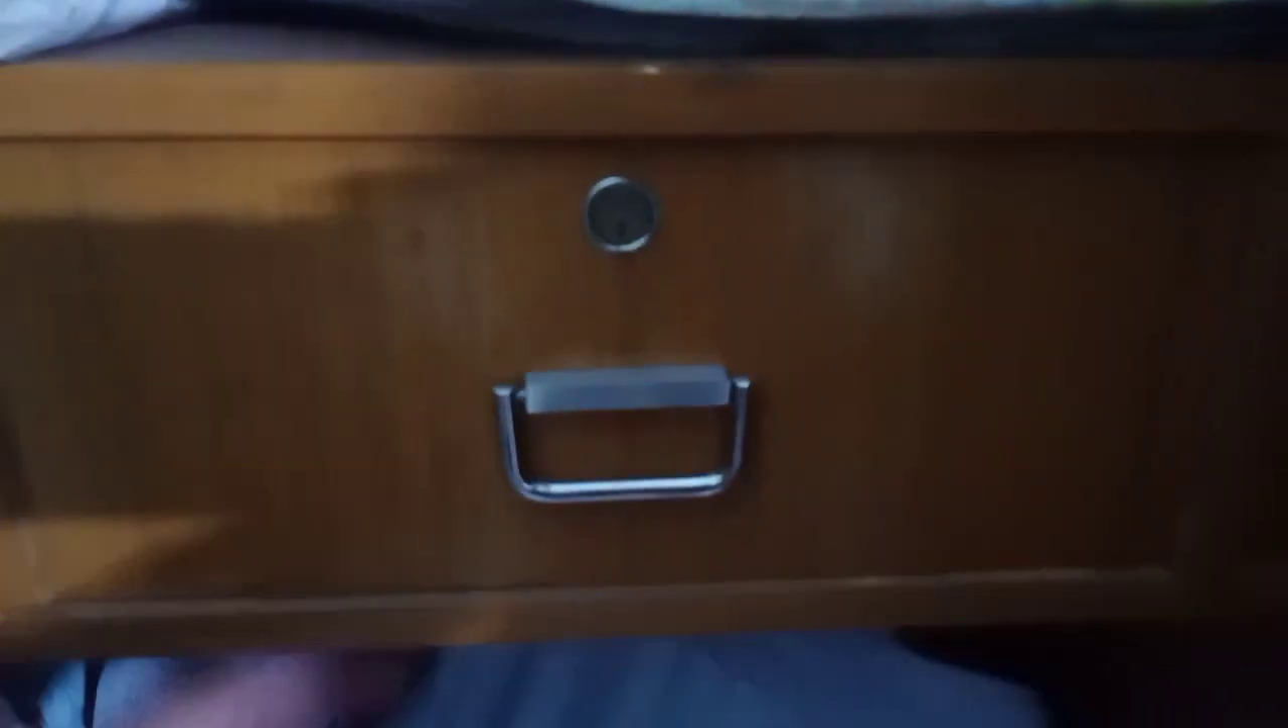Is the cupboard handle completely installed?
Yes.